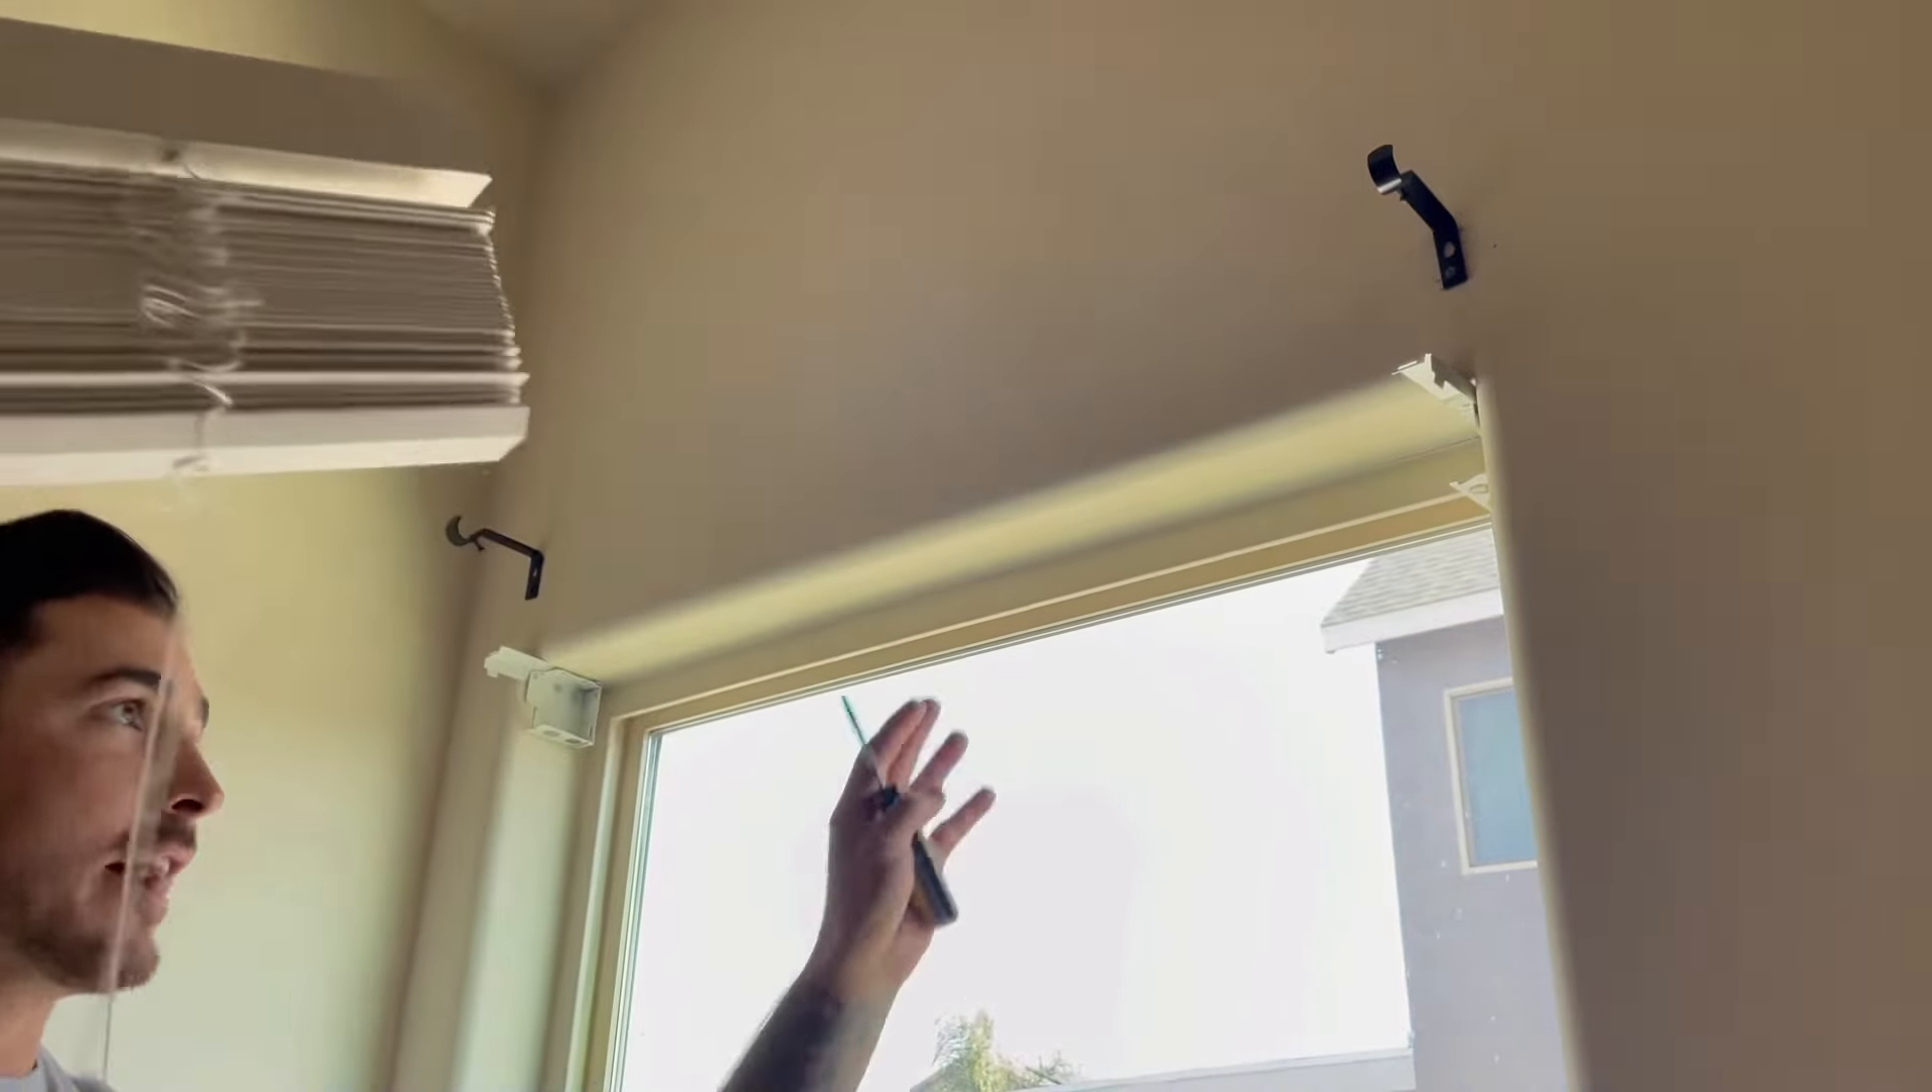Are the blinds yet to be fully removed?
No.